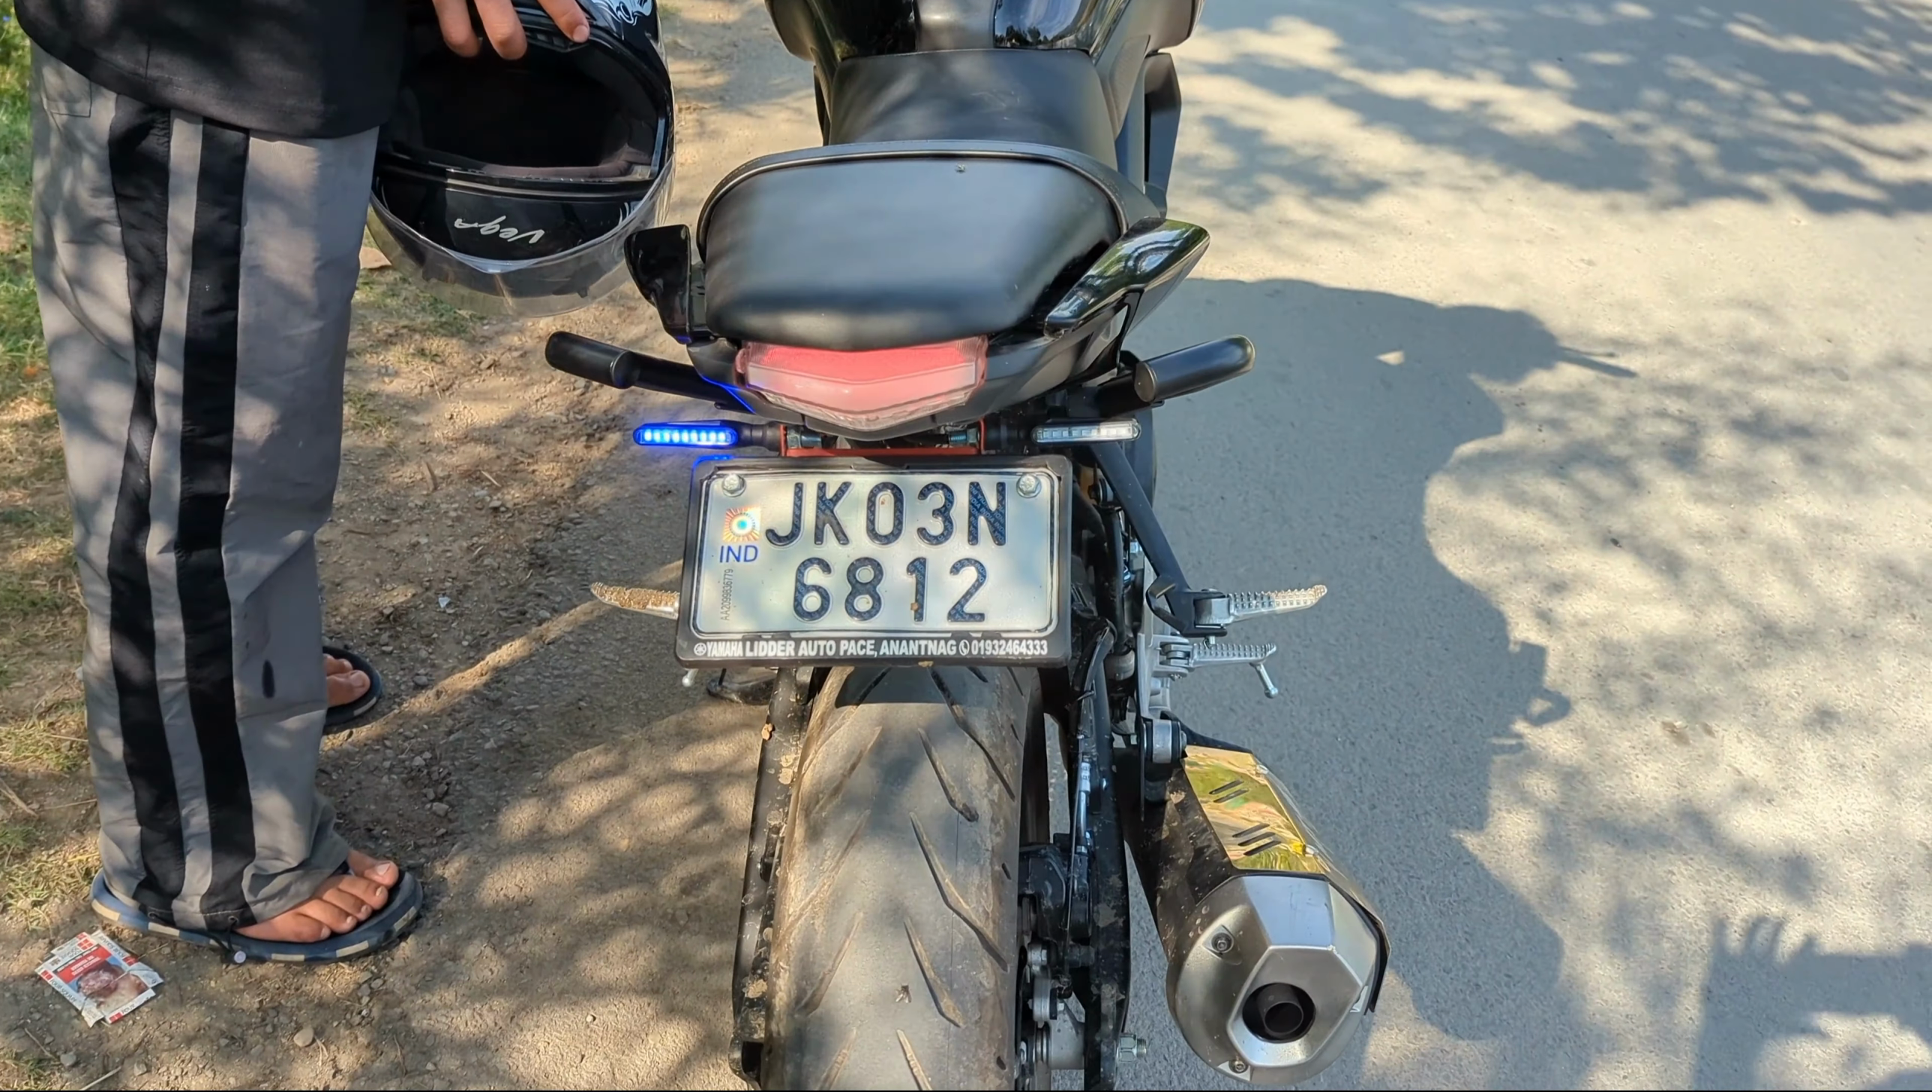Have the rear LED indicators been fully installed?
Yes.